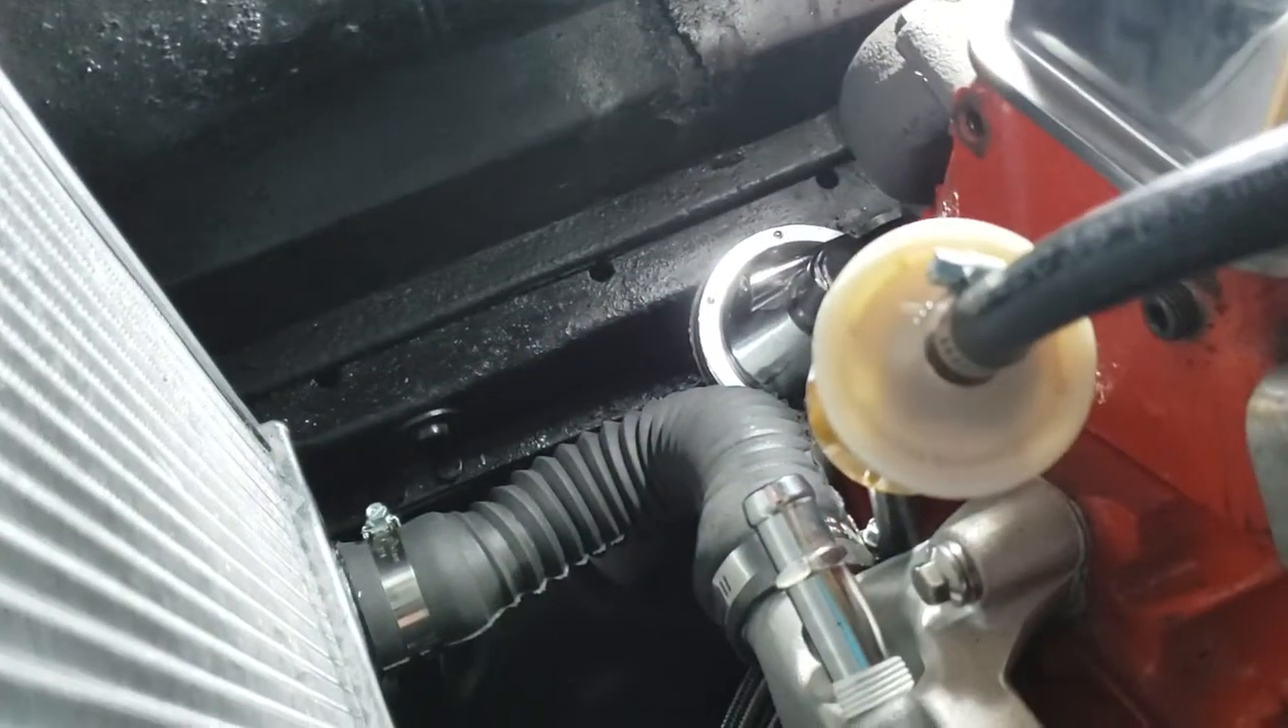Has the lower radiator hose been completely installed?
Yes.